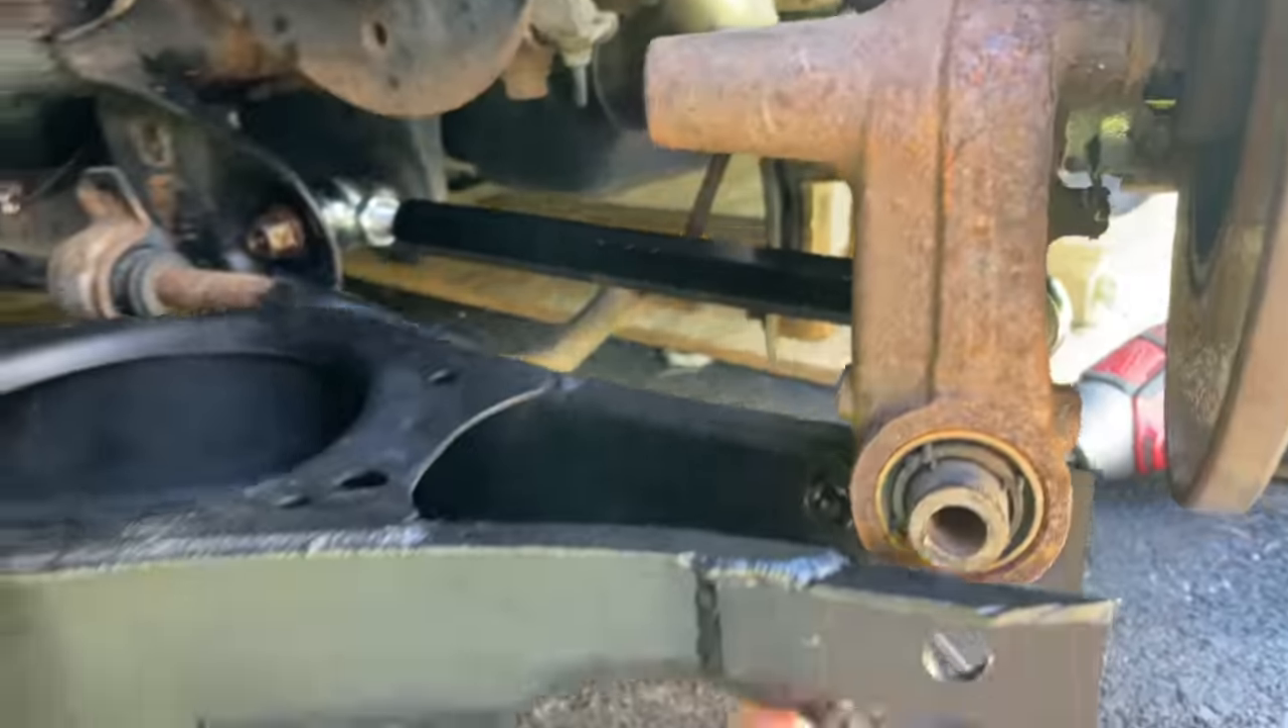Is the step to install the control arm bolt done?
No.